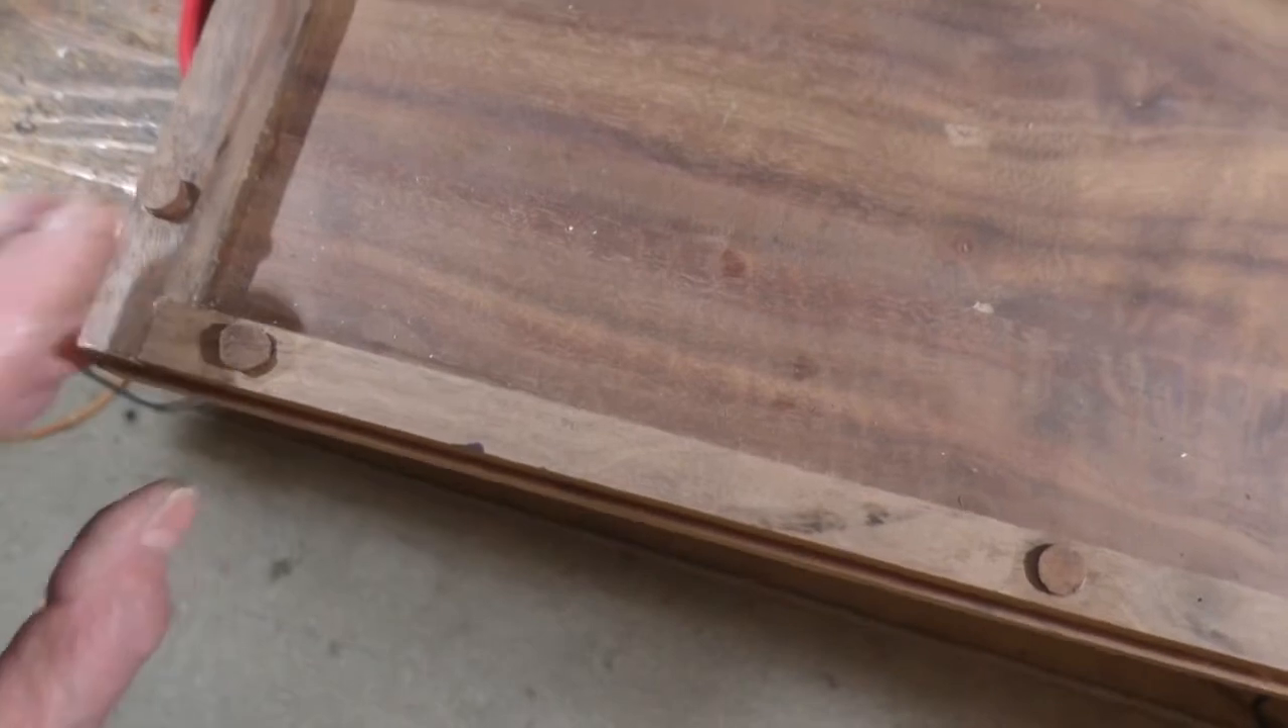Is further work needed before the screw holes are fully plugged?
No.